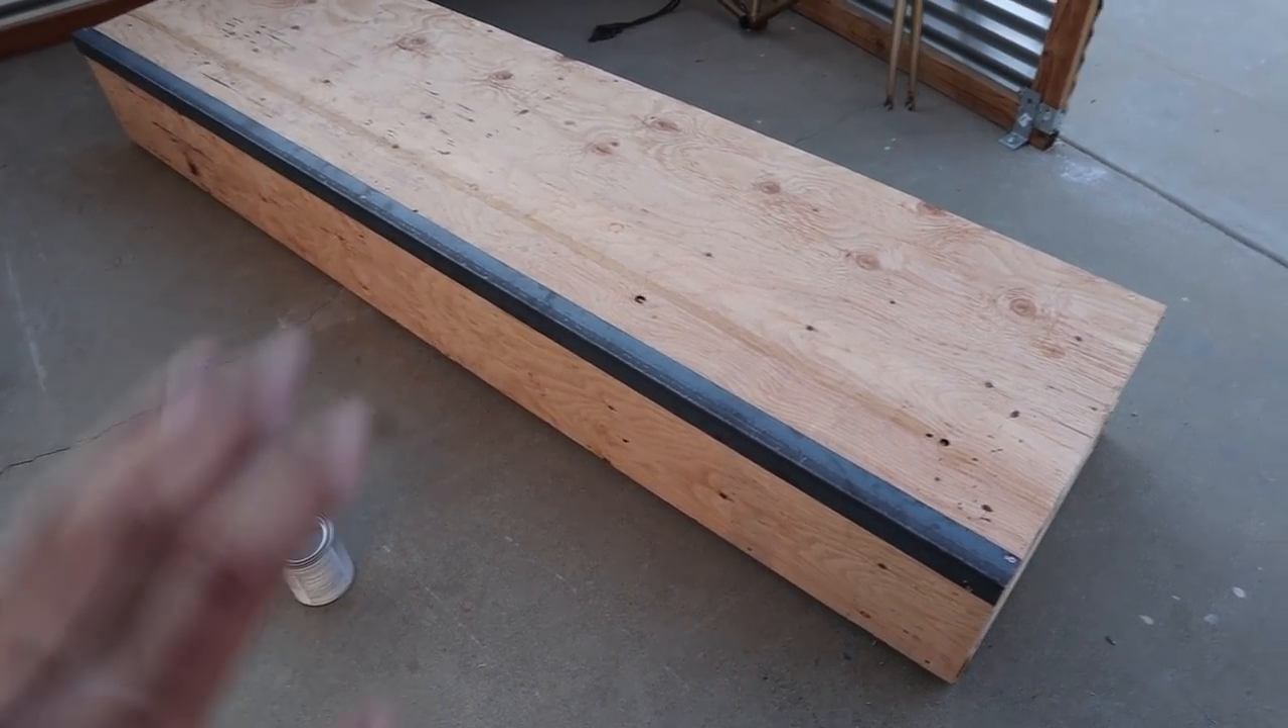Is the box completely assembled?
Yes.